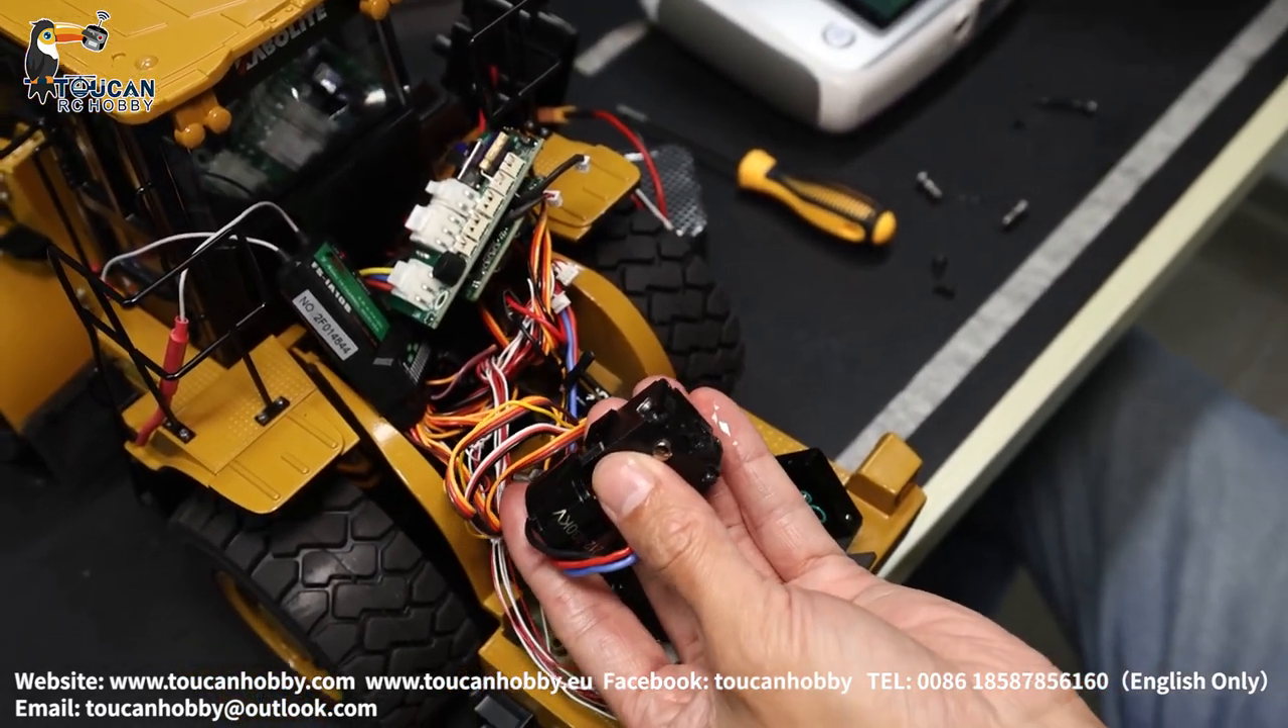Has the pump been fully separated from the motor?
No.